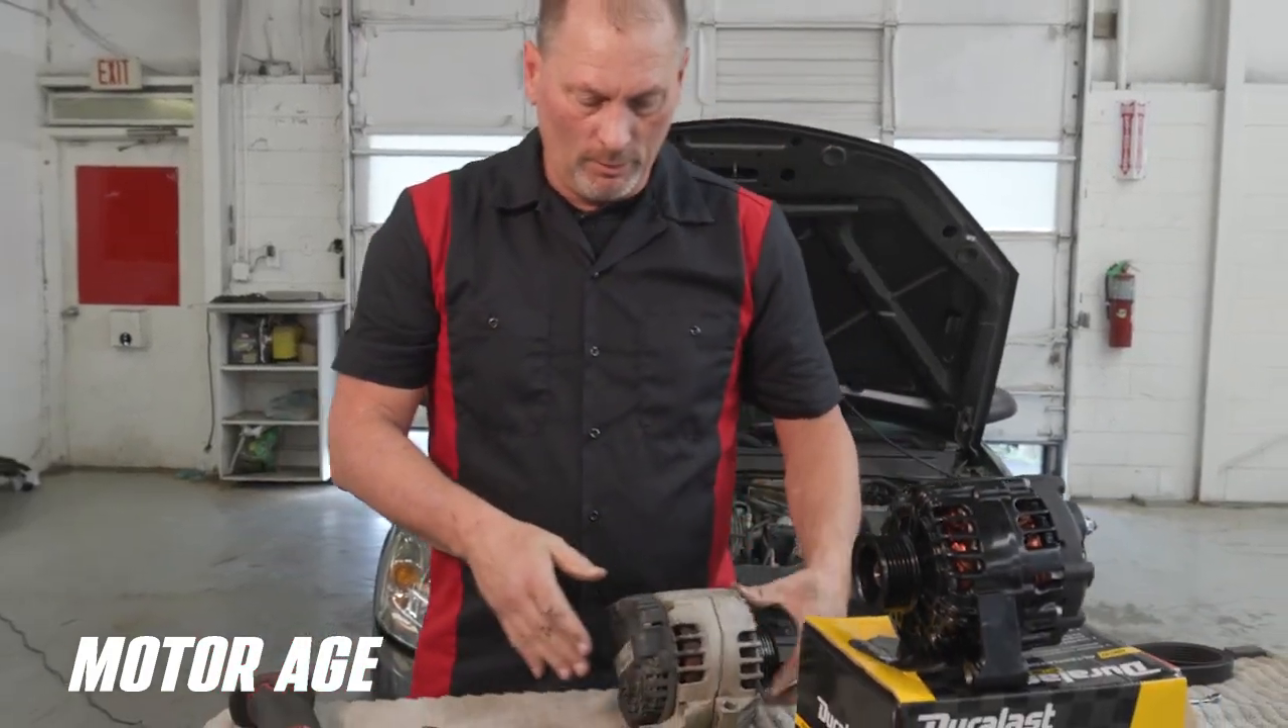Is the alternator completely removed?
Yes.